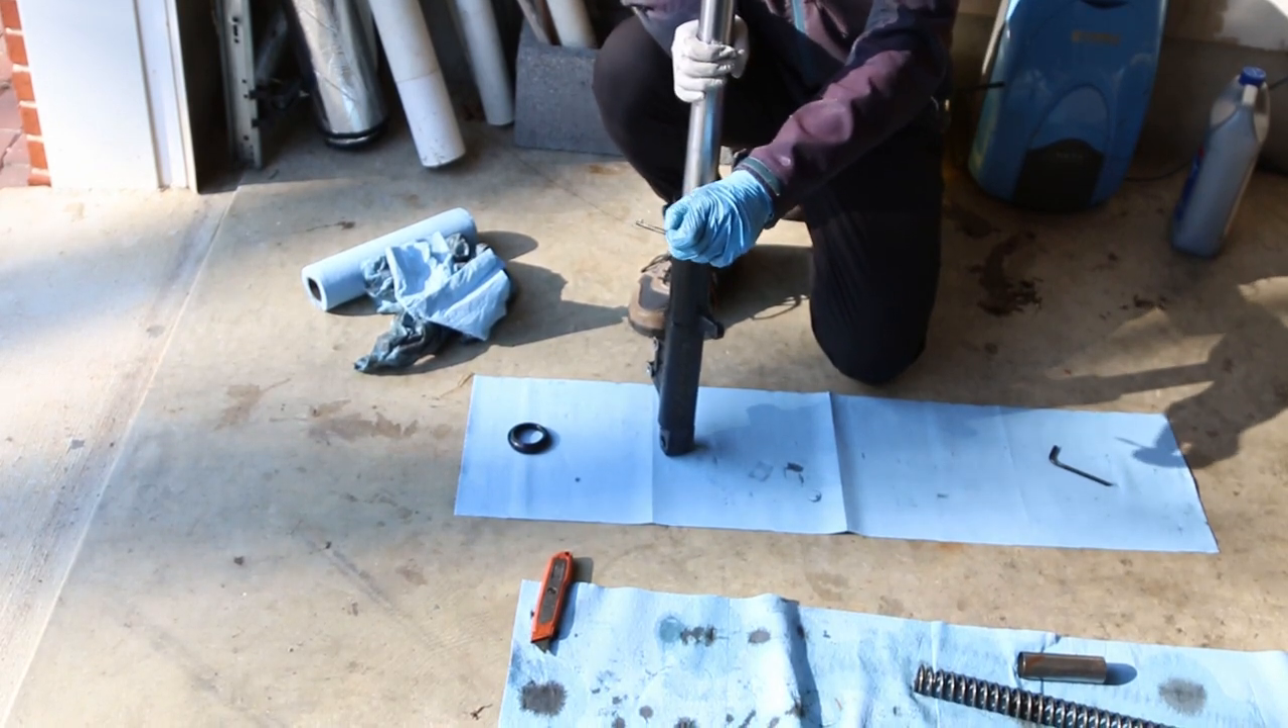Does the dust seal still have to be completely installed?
Yes.